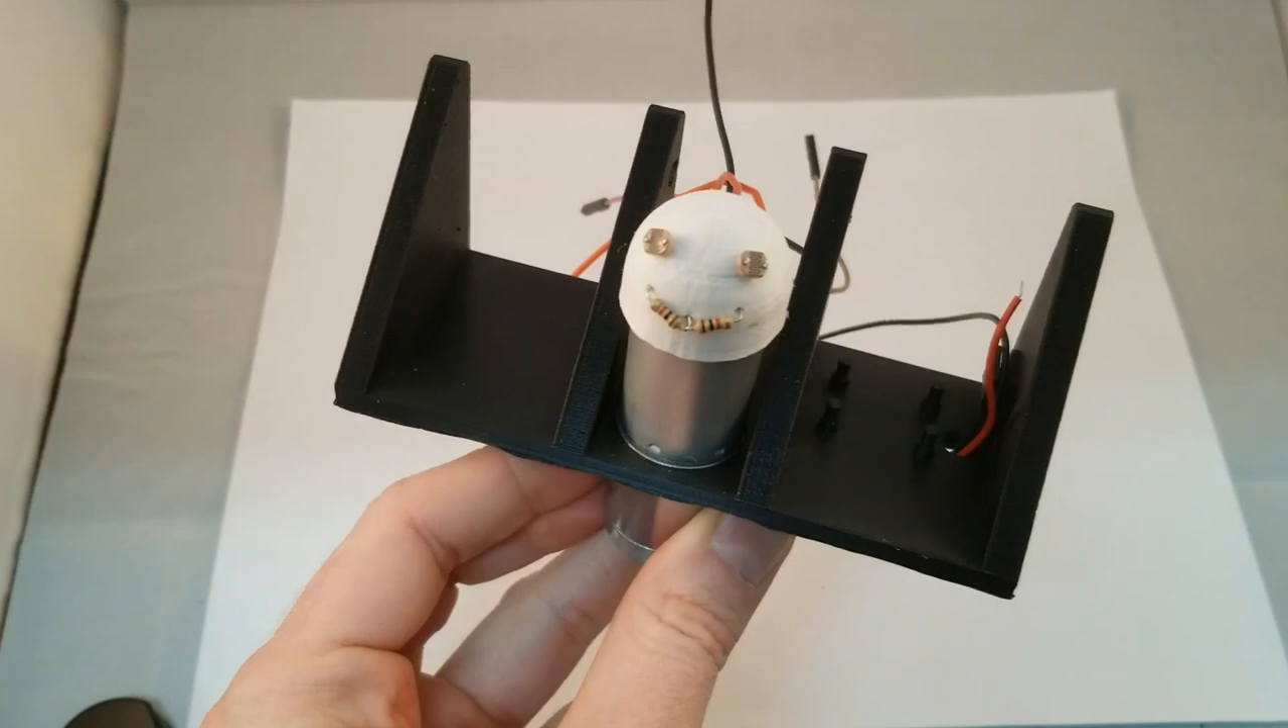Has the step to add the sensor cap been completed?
Yes.